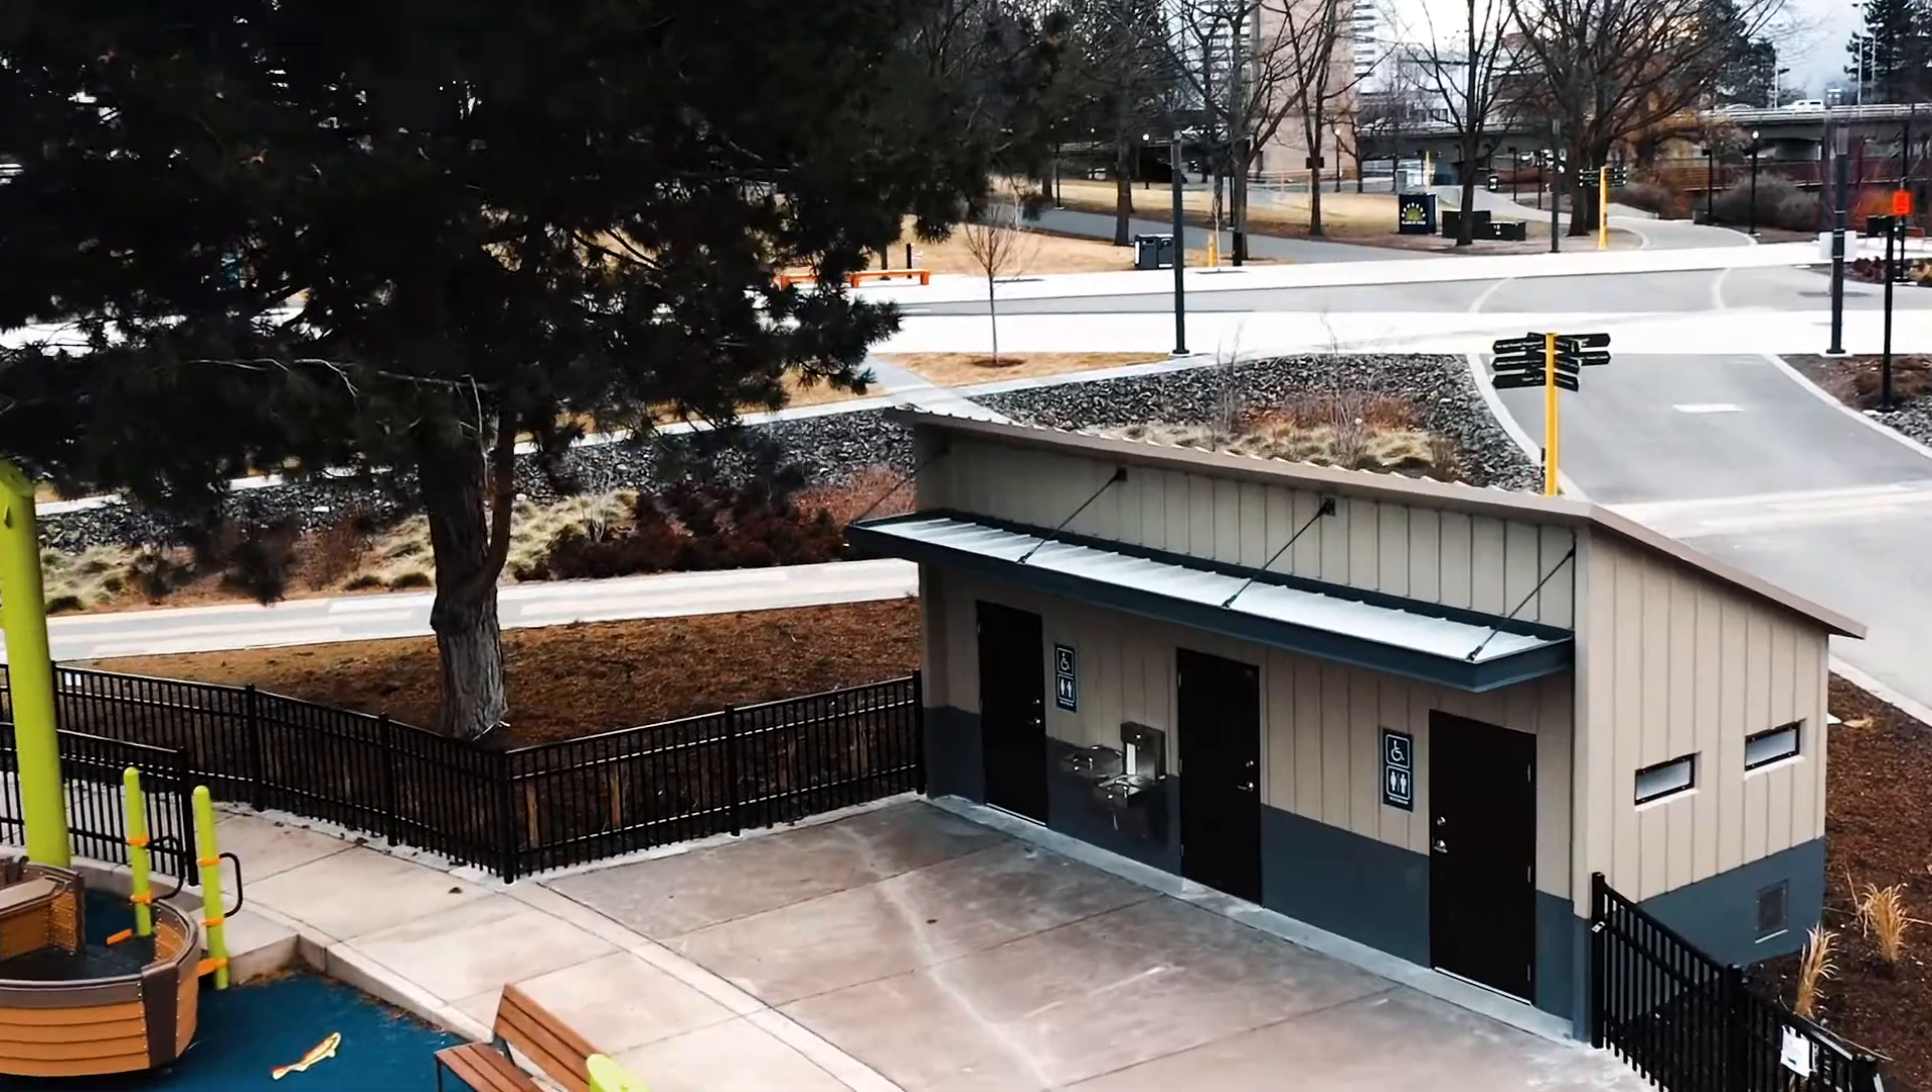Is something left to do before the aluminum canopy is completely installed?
No.